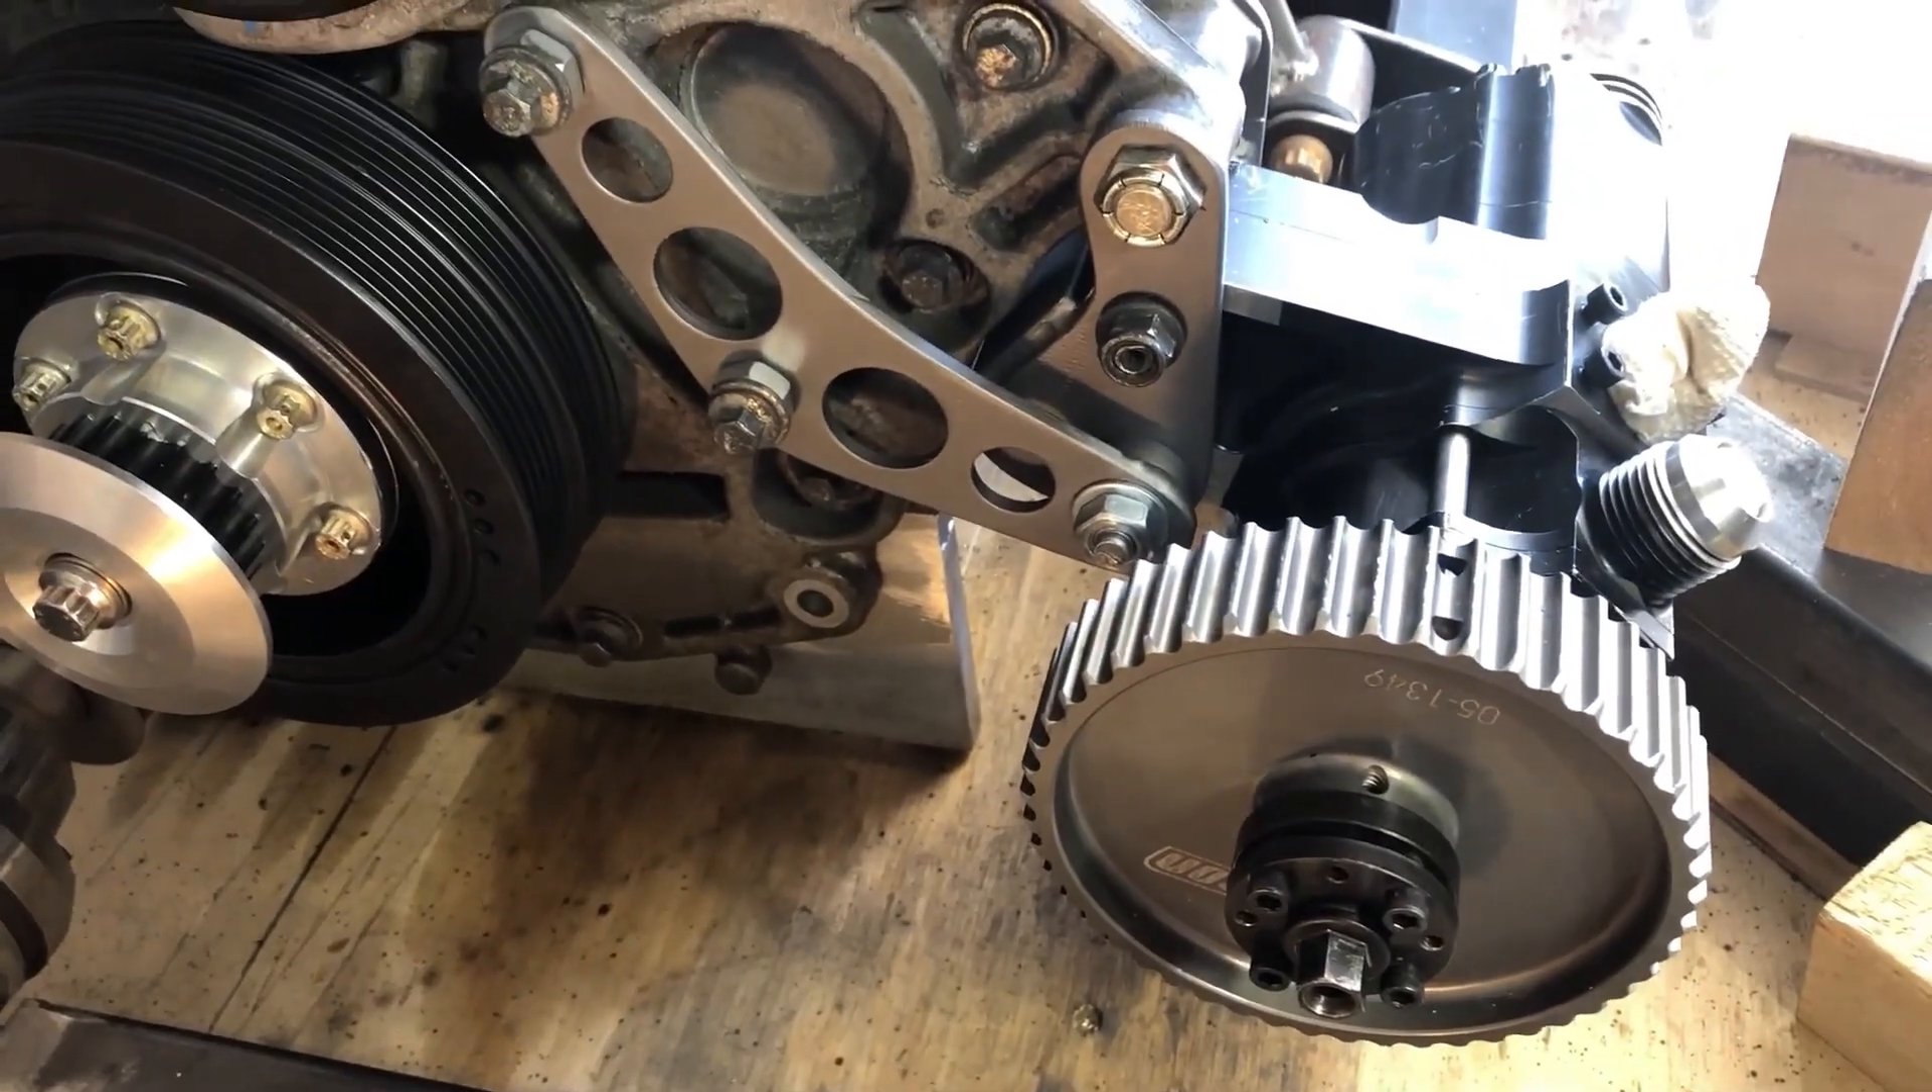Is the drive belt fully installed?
No.